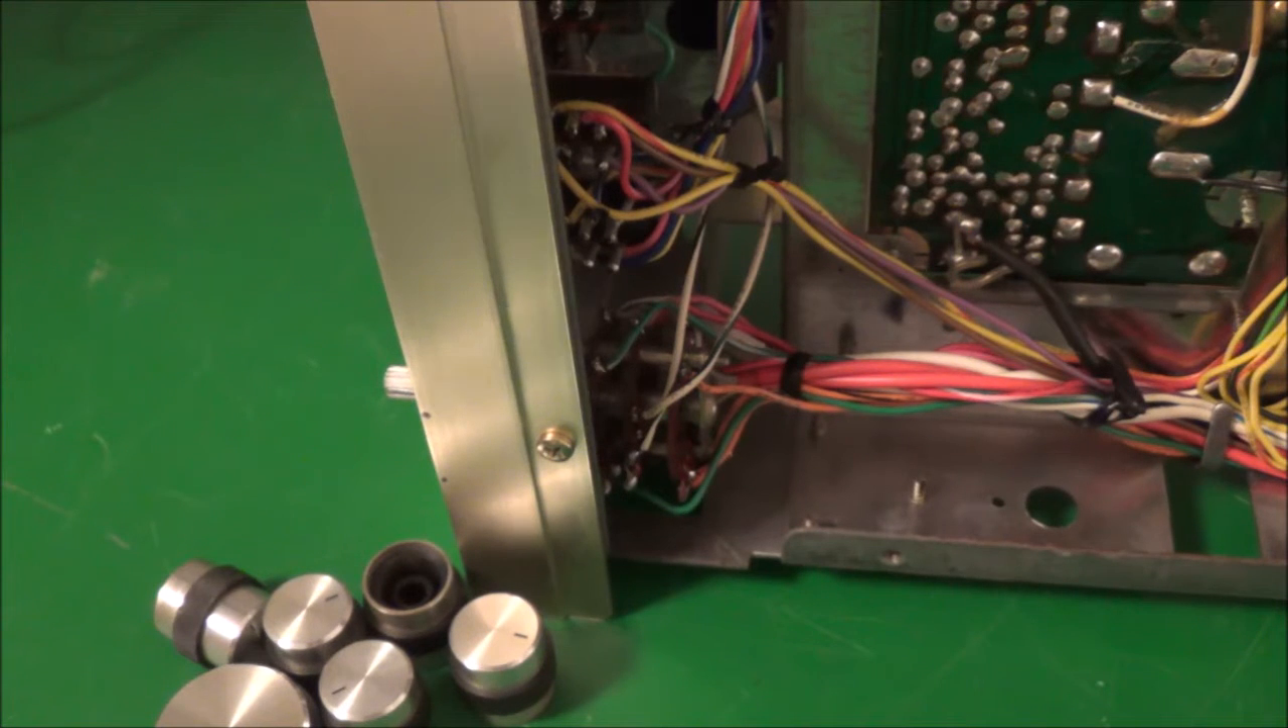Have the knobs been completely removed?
Yes.